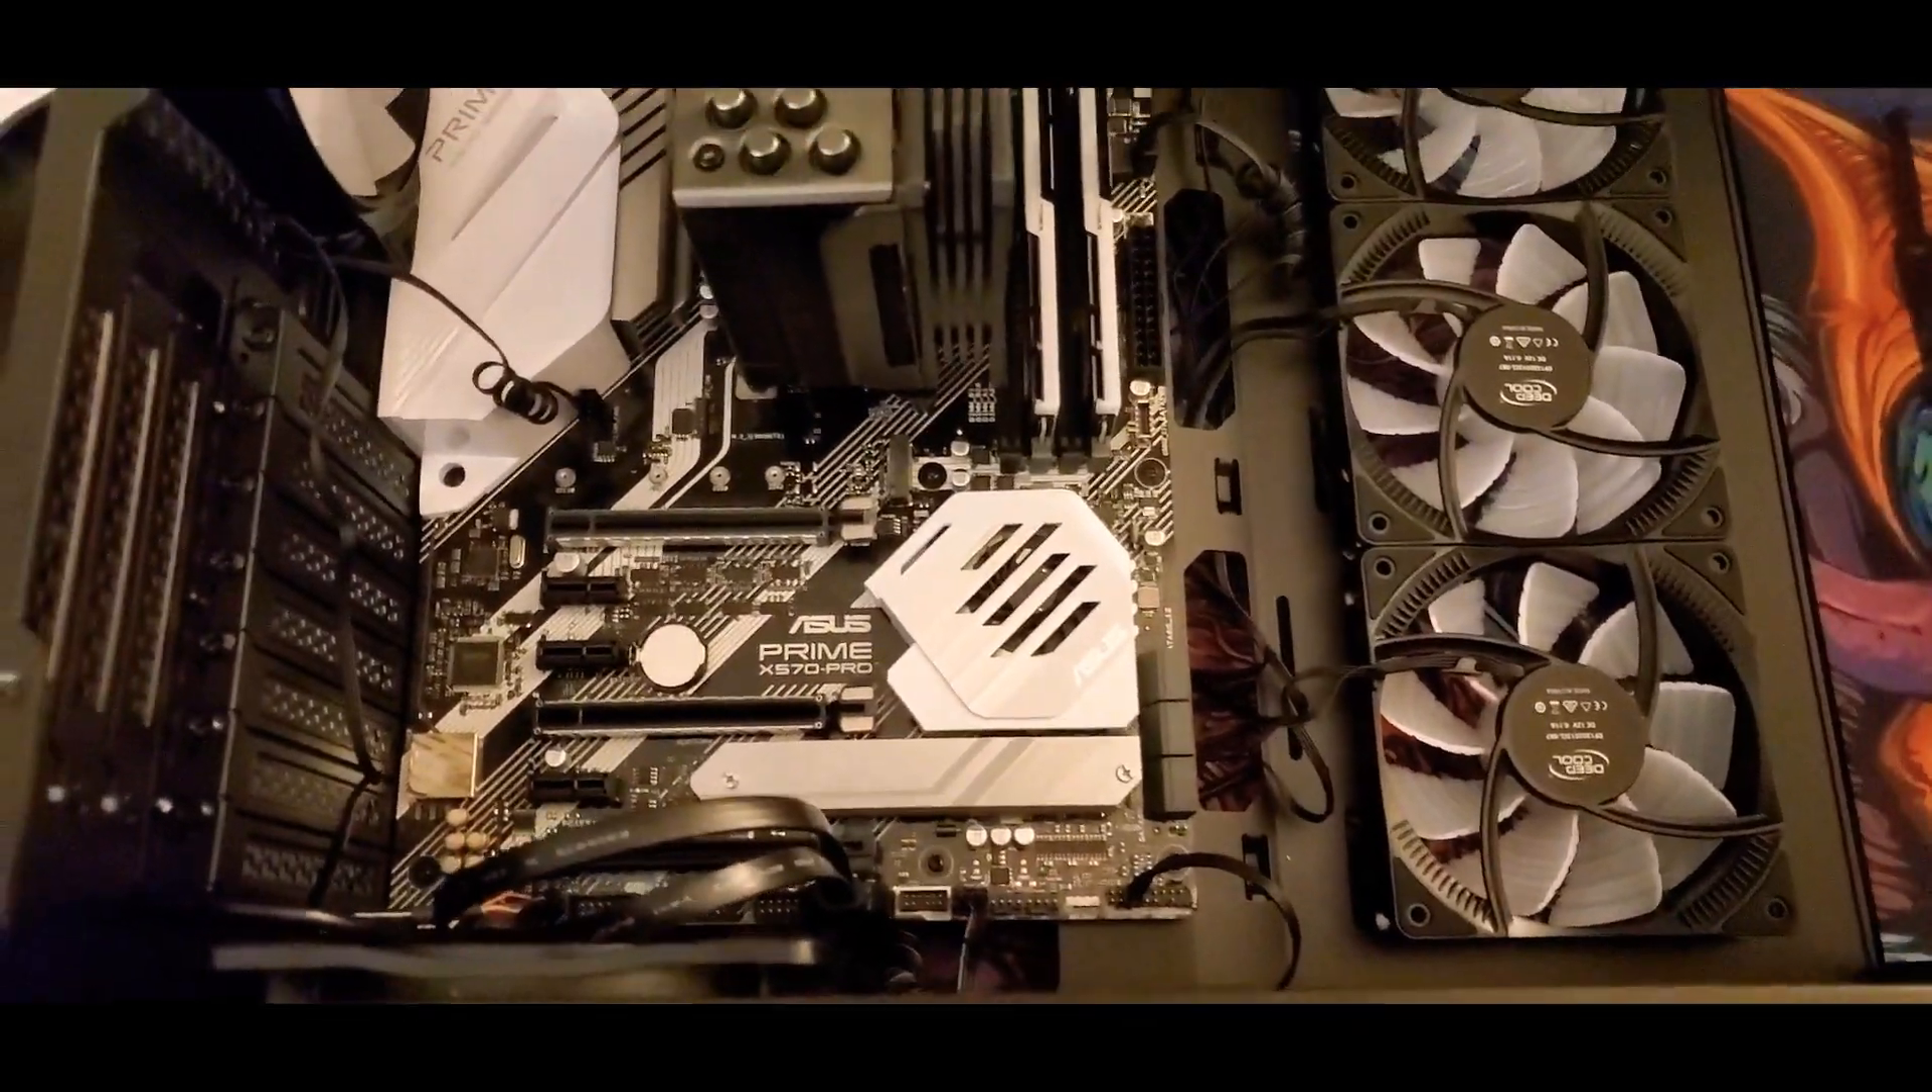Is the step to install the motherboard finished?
Yes.